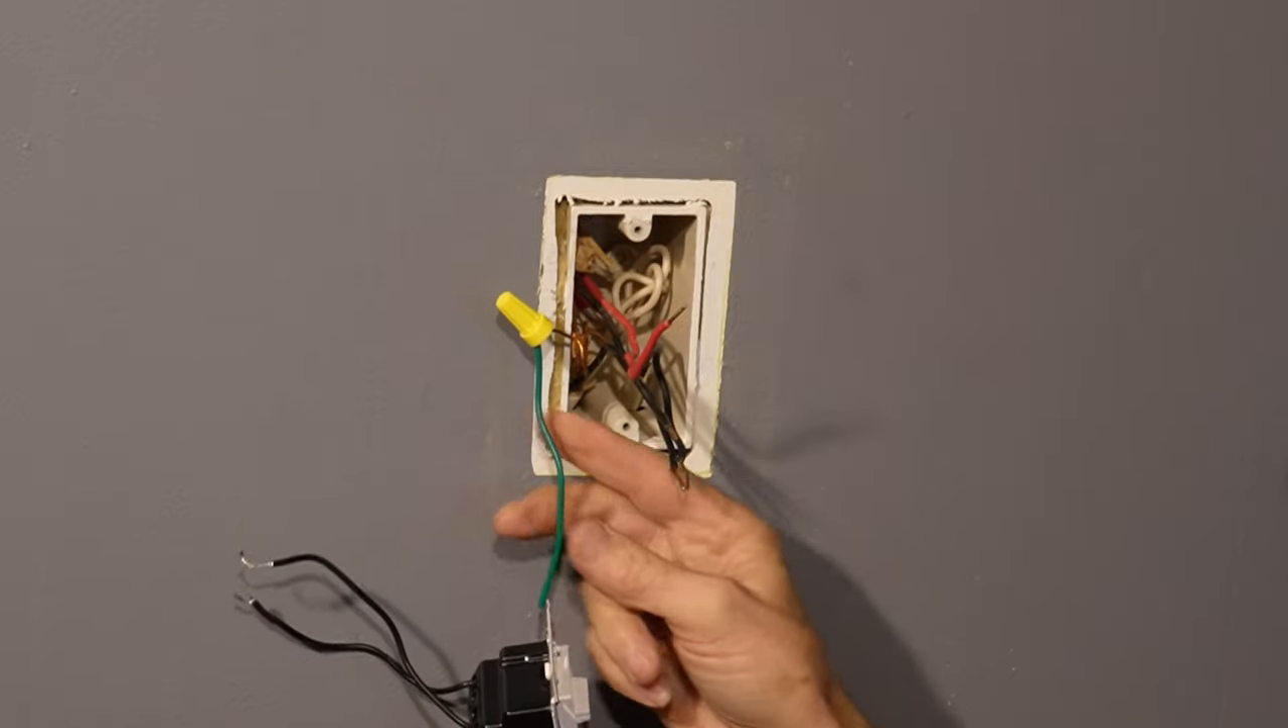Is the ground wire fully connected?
Yes.